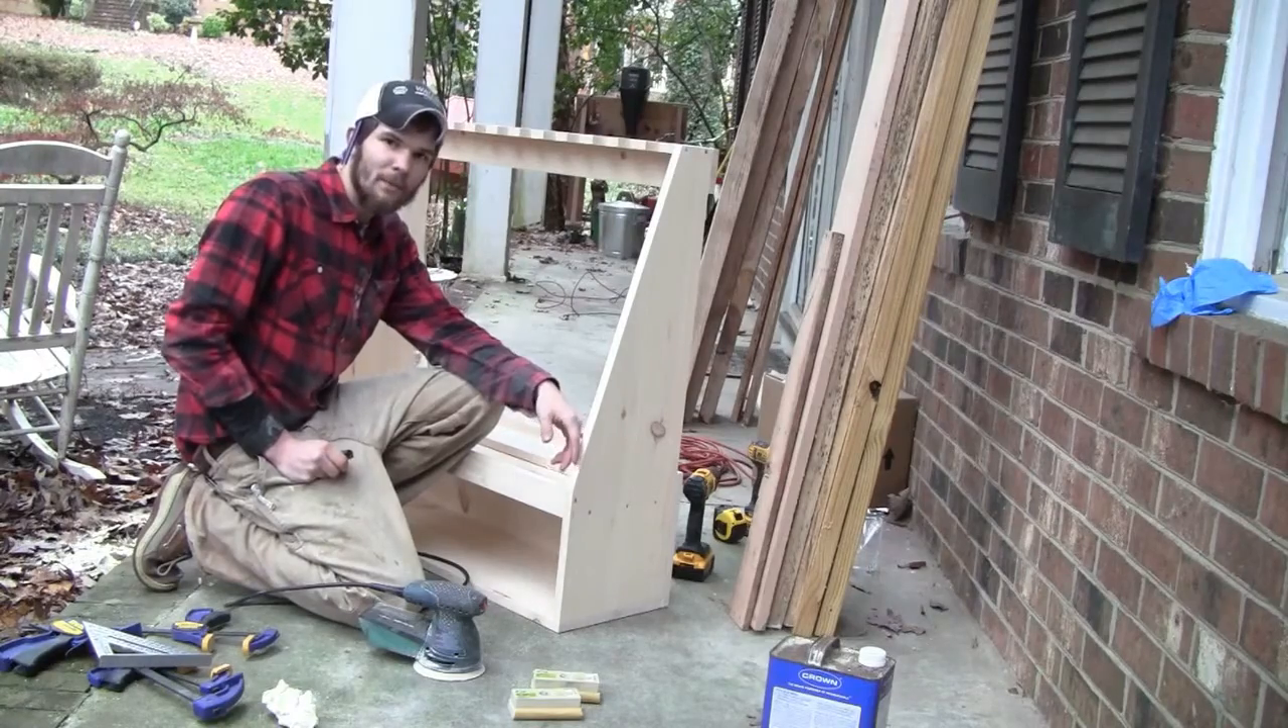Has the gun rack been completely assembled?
Yes.